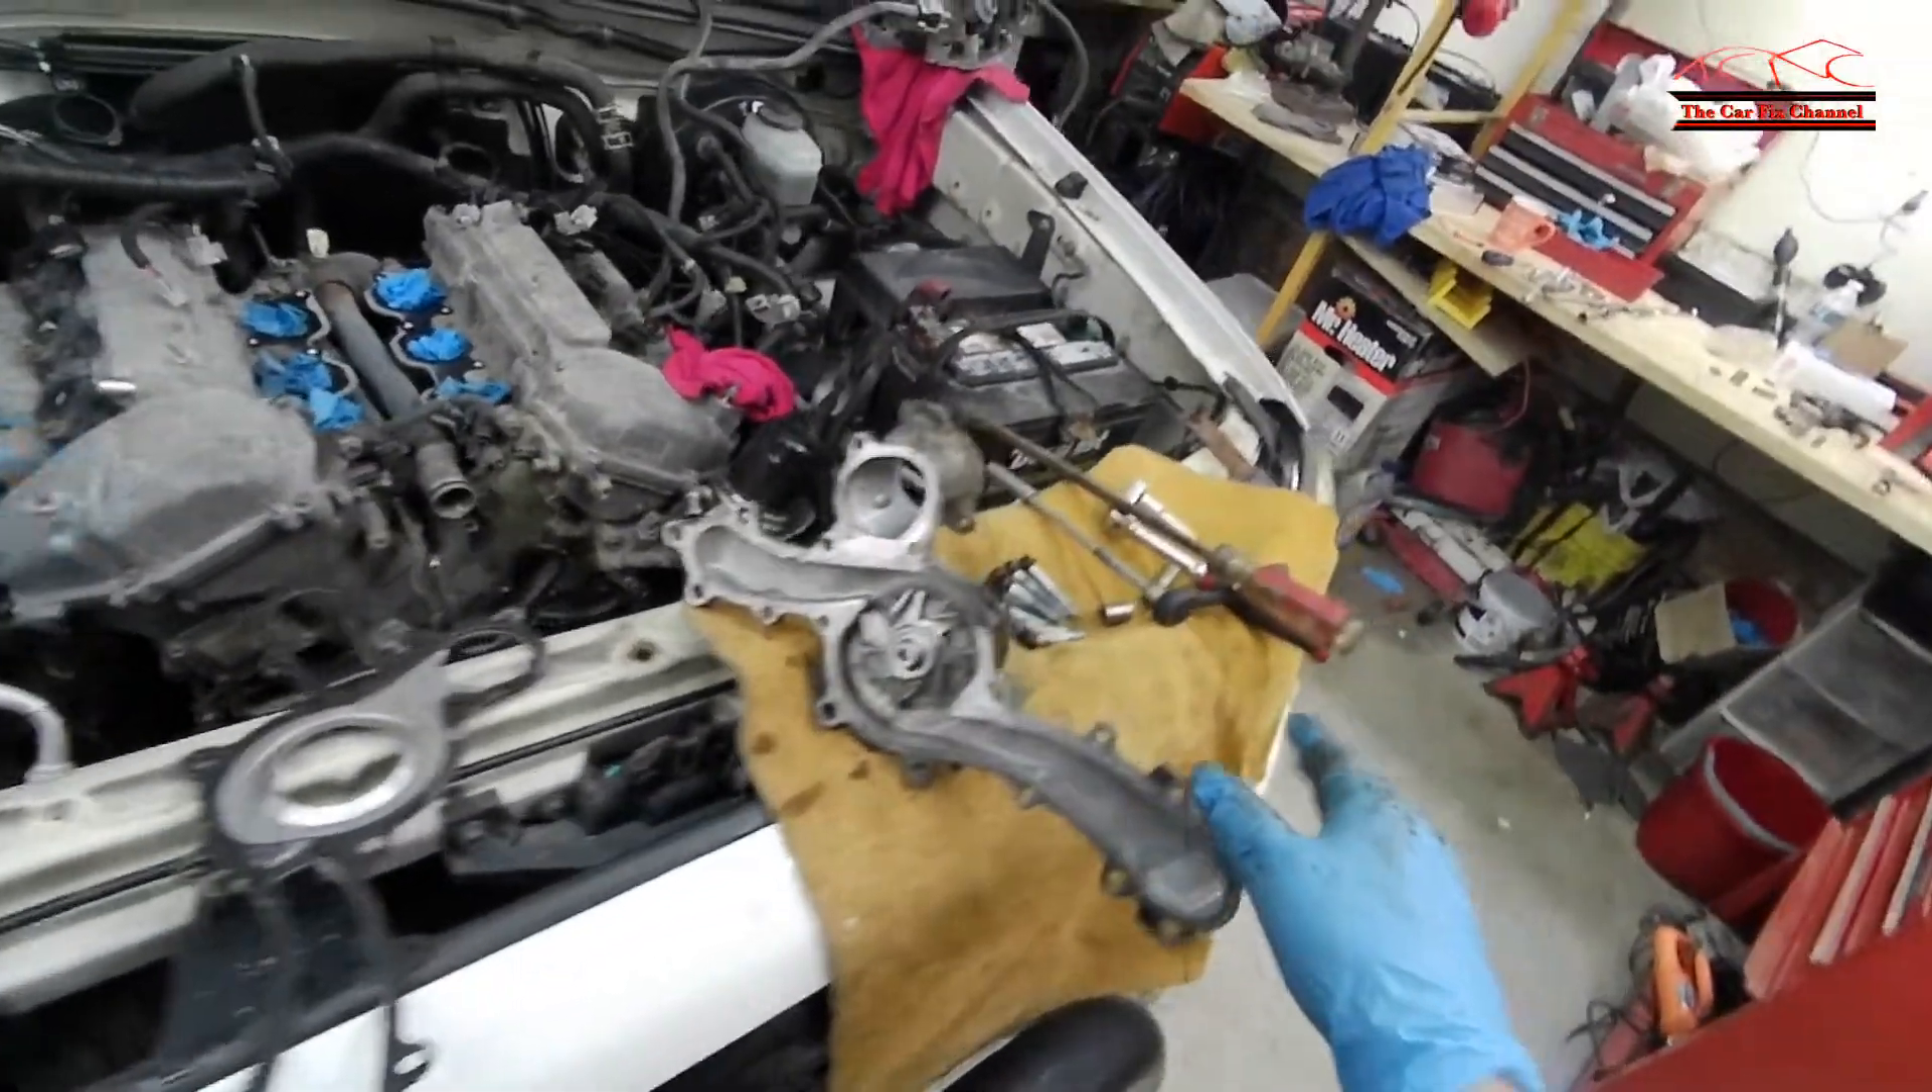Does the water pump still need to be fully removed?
No.